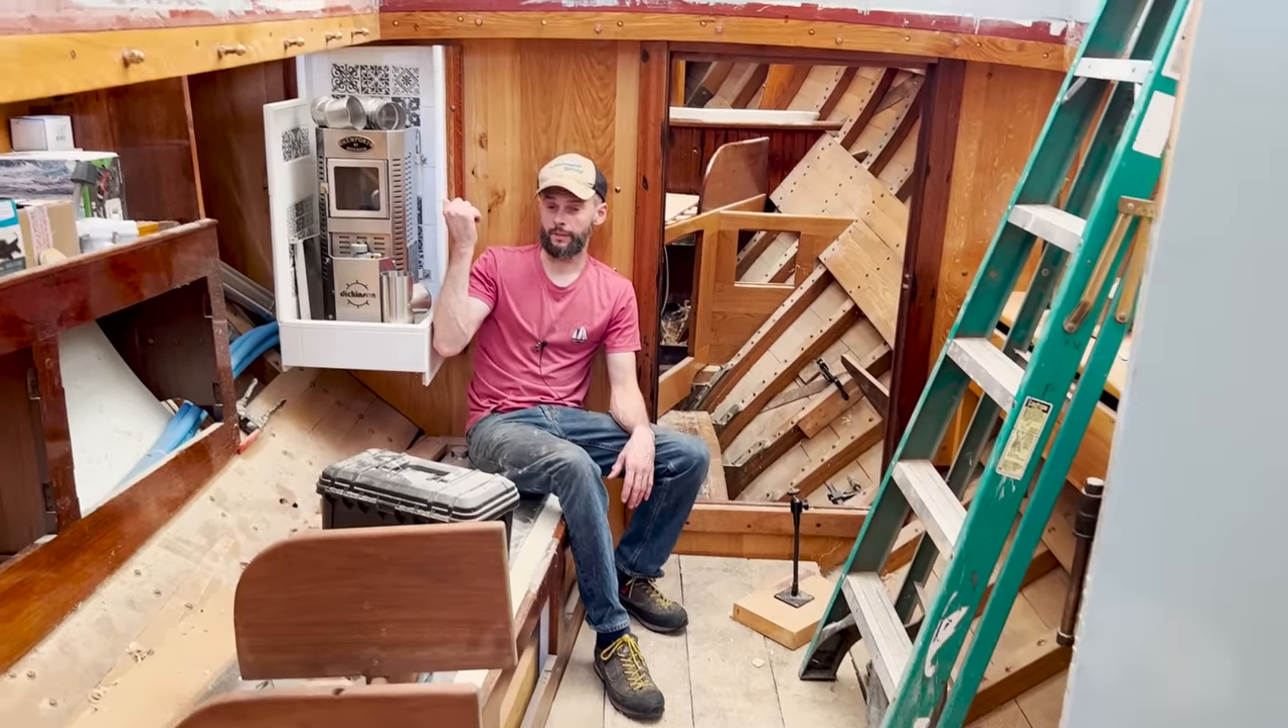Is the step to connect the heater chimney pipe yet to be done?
Yes.